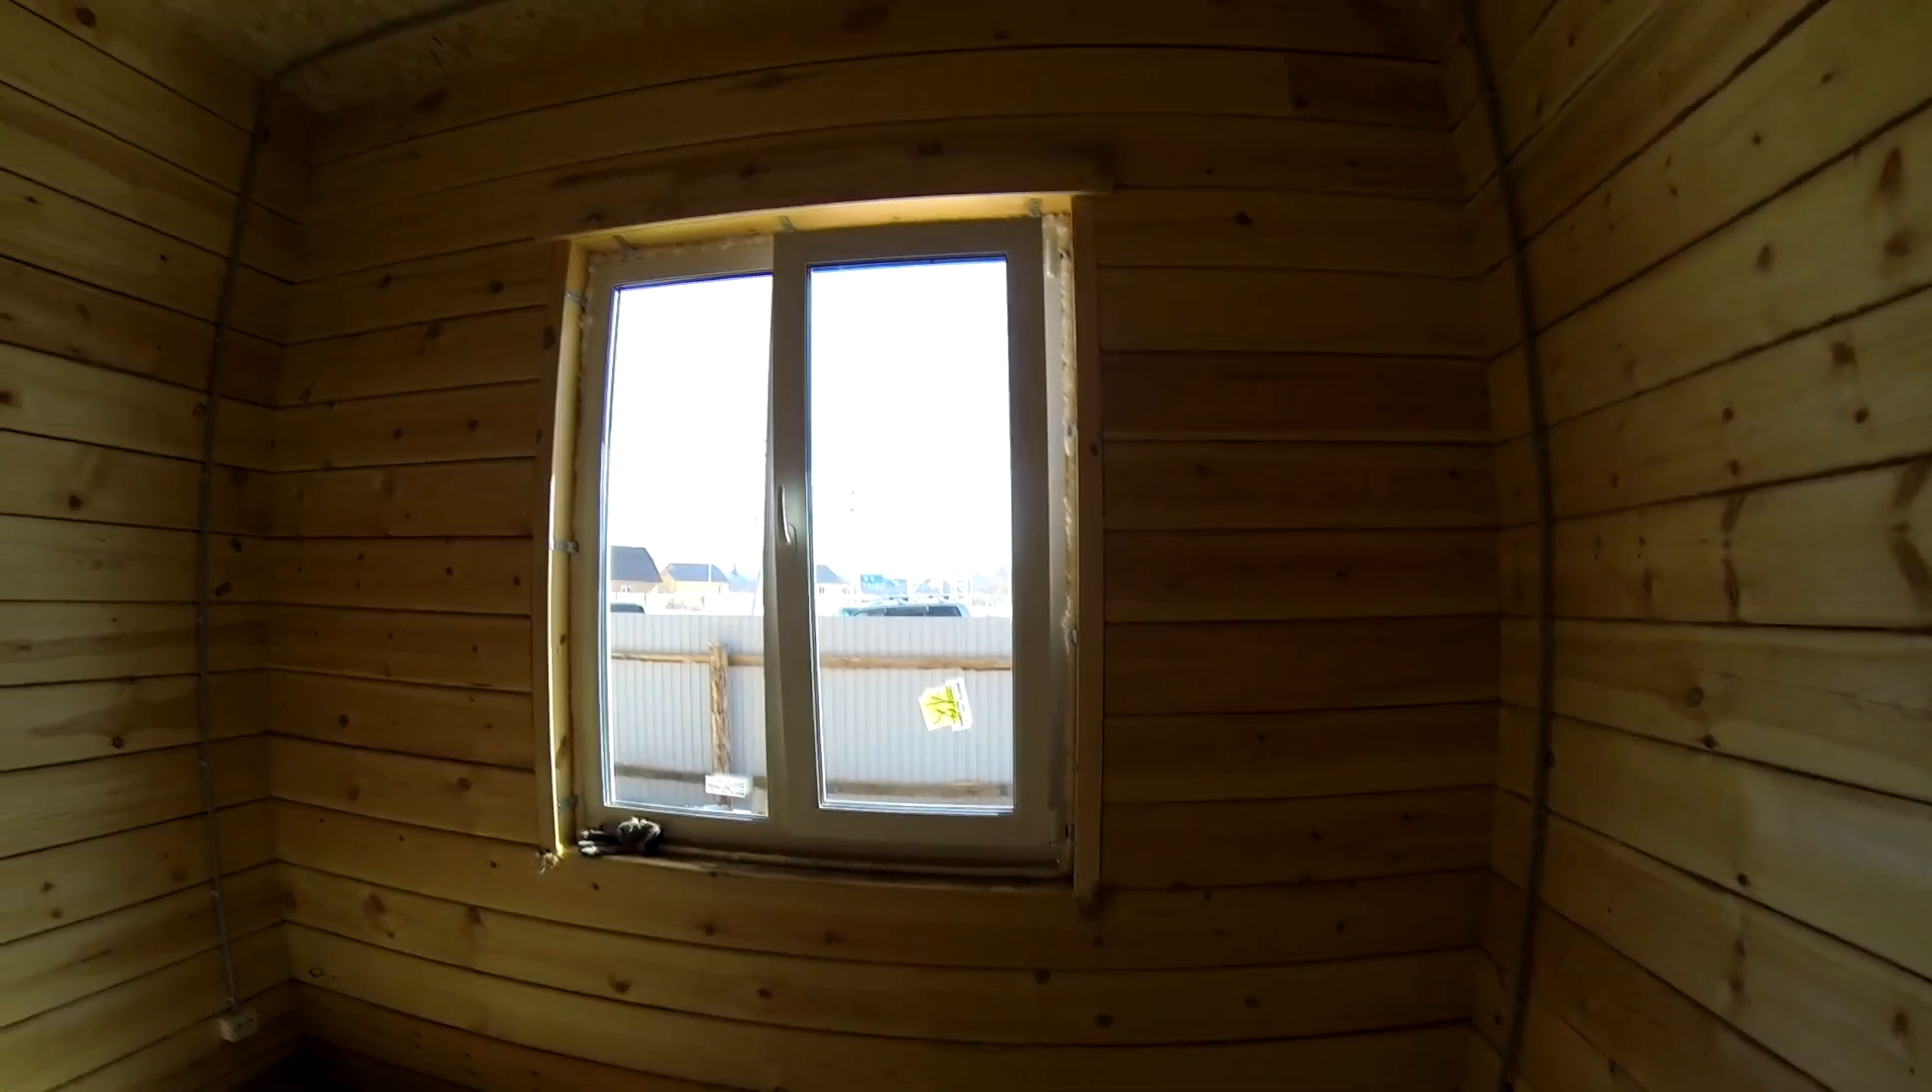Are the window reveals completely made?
No.